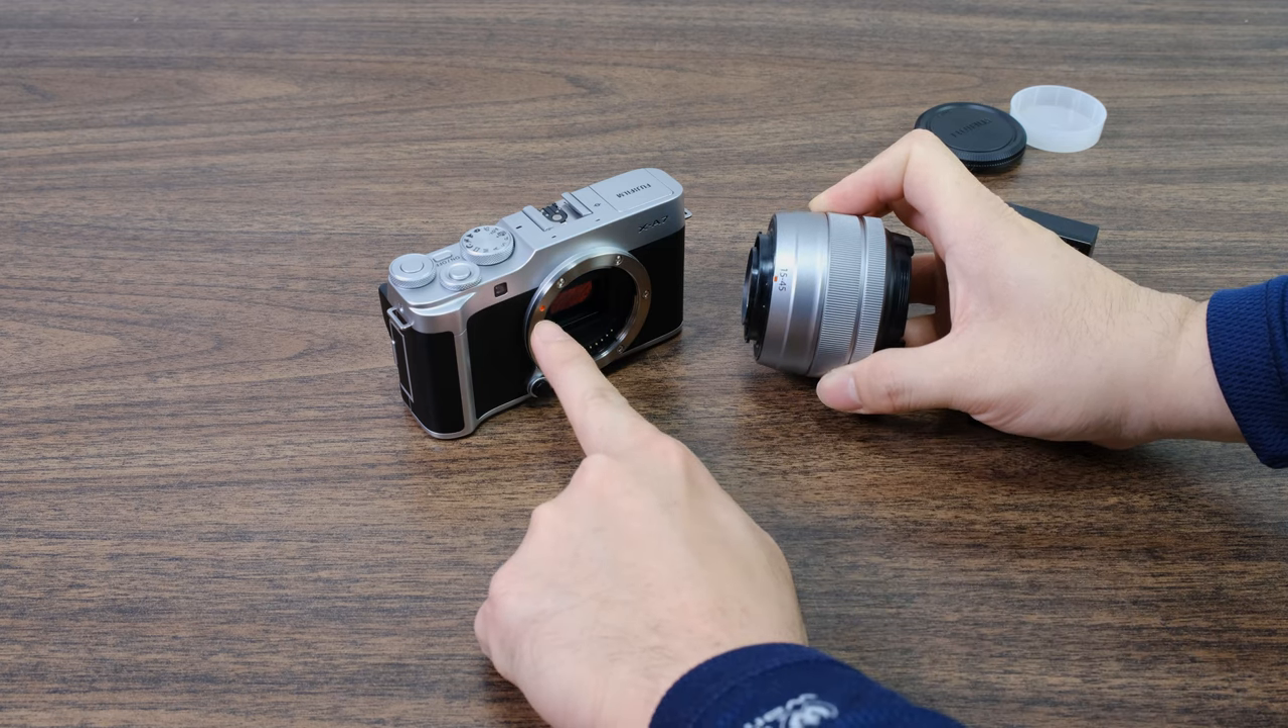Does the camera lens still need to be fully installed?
Yes.